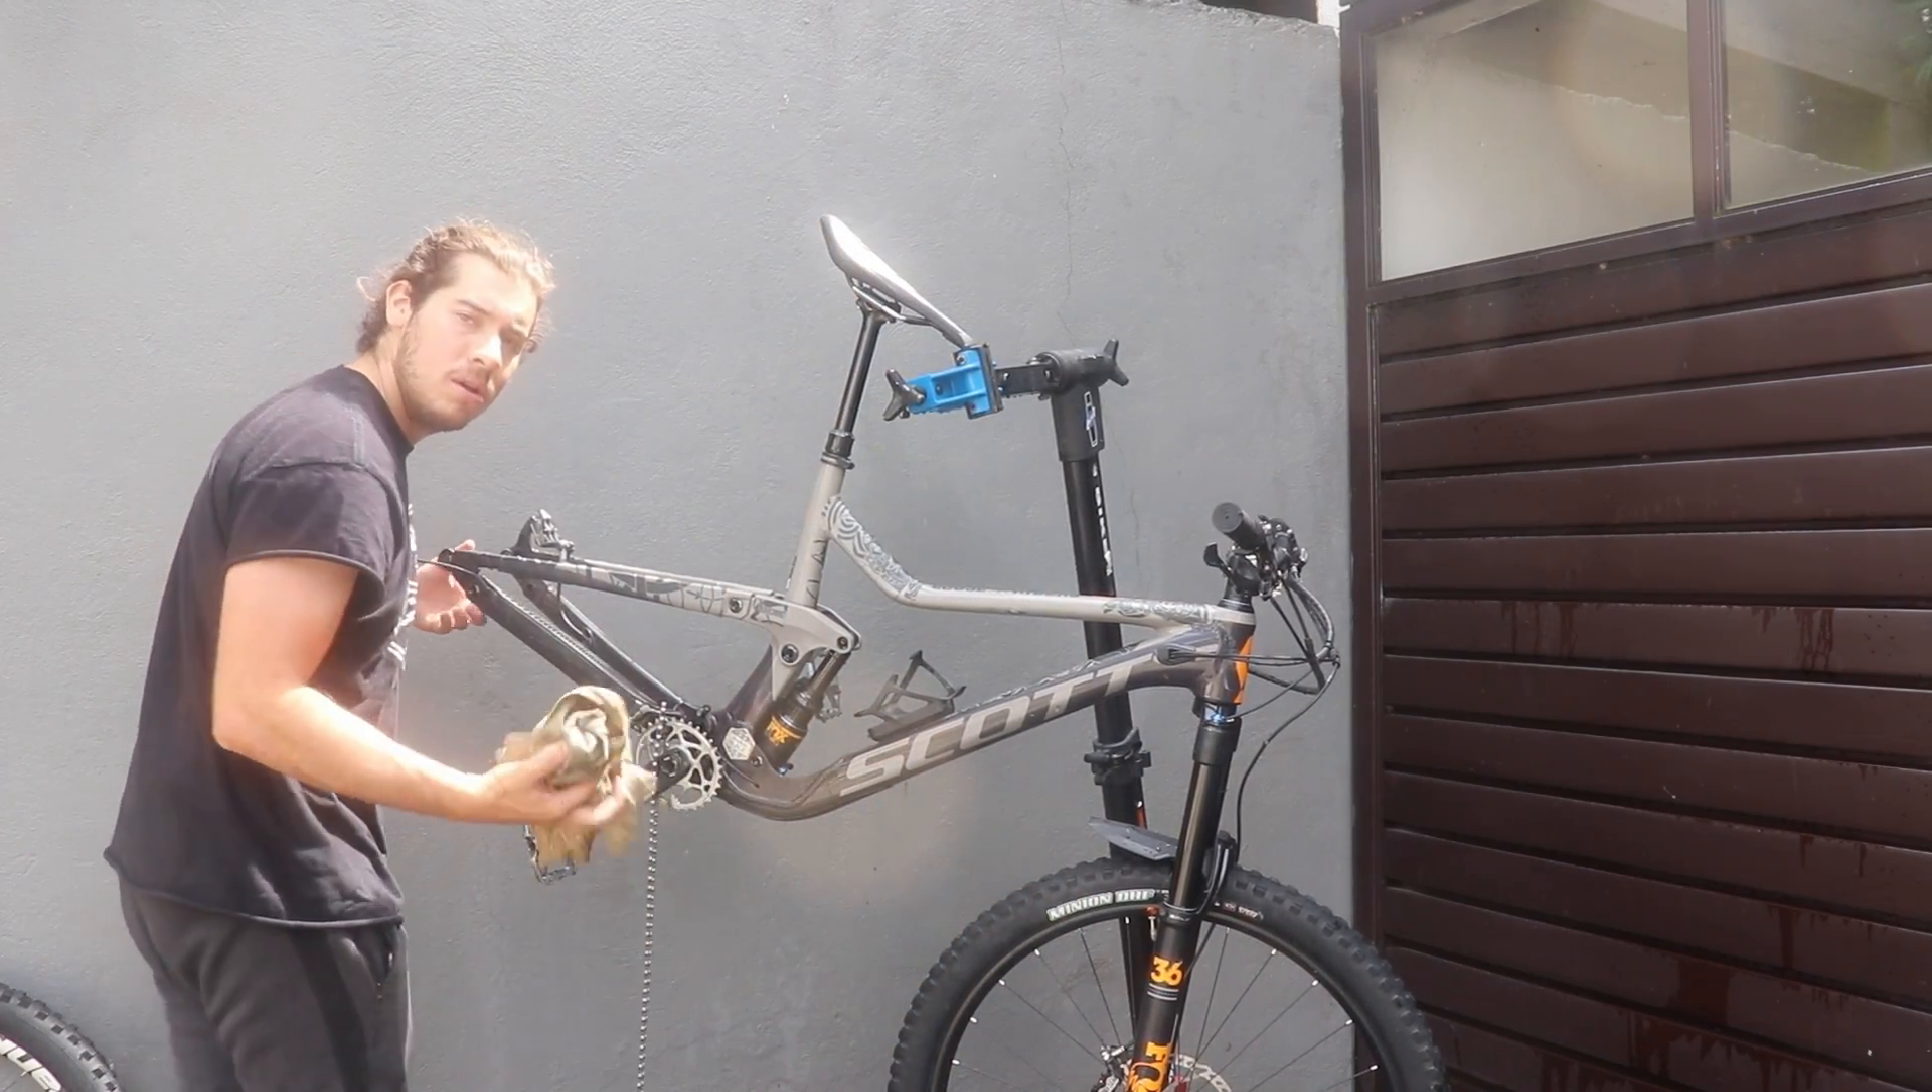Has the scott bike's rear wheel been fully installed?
No.